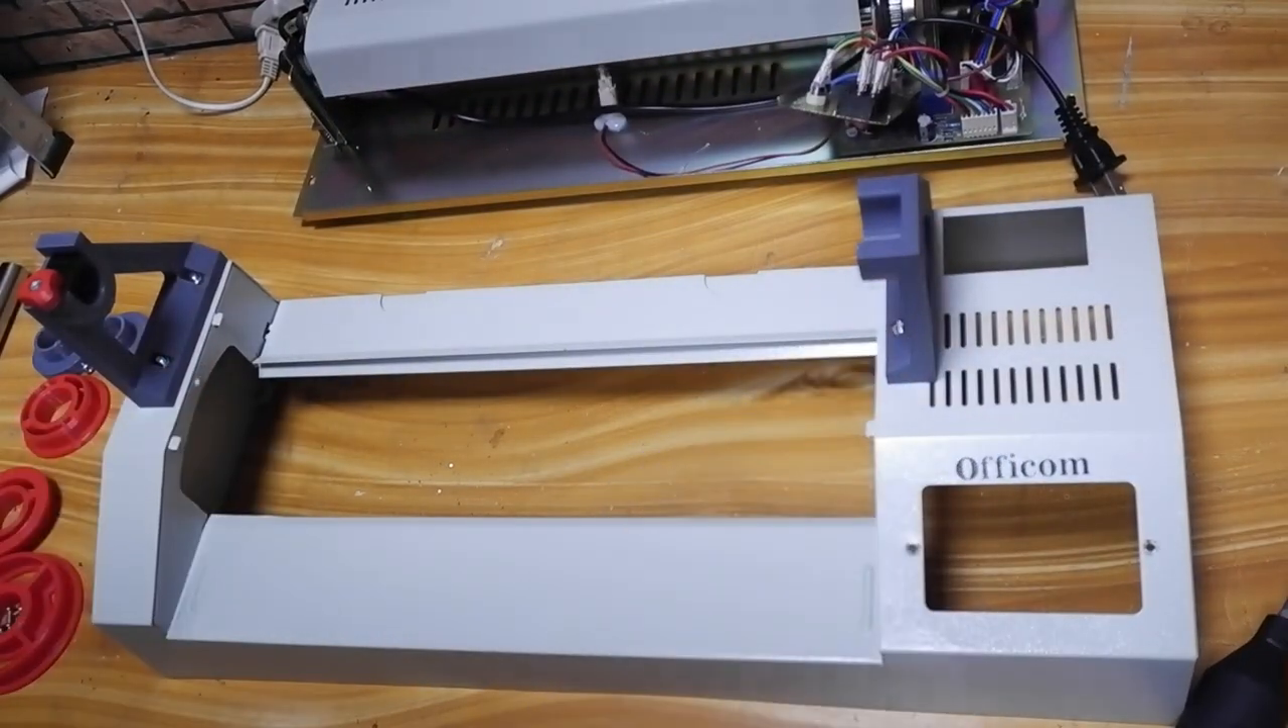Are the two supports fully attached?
Yes.